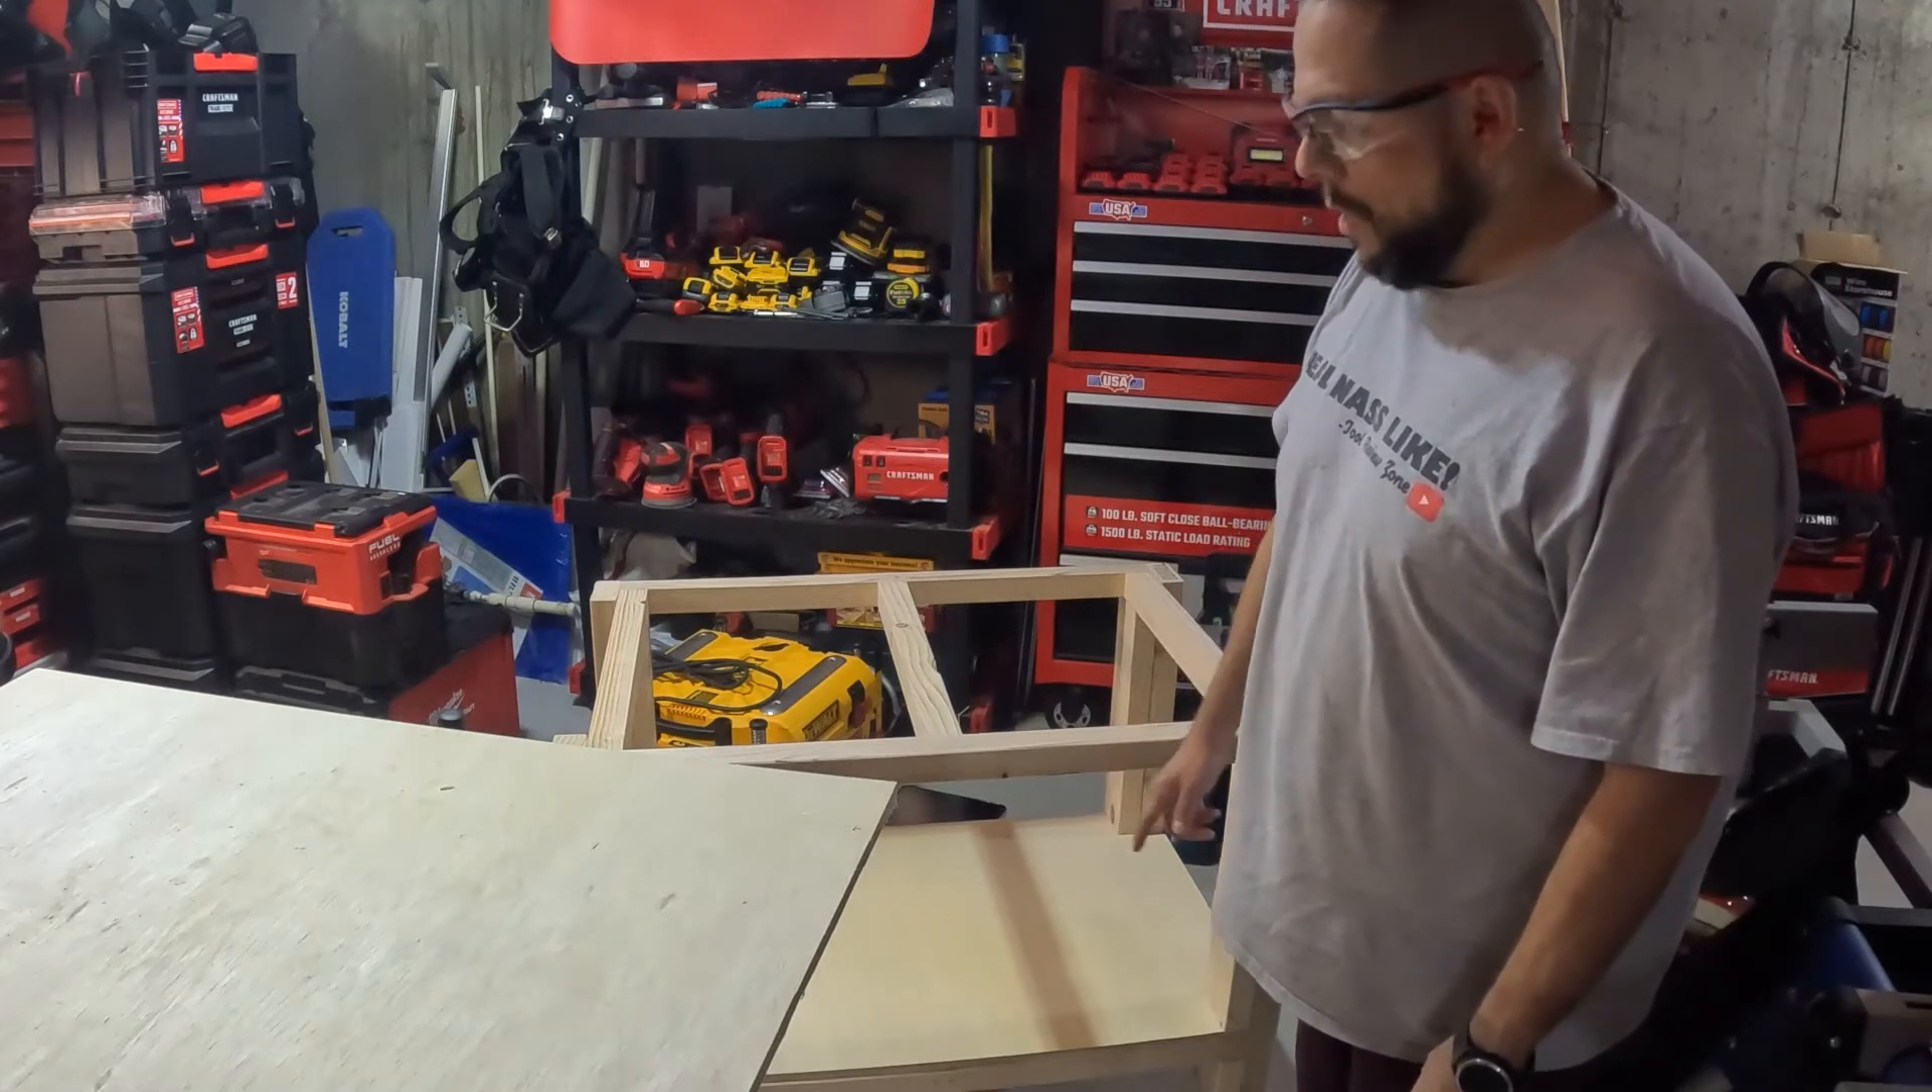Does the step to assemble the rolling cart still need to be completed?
Yes.